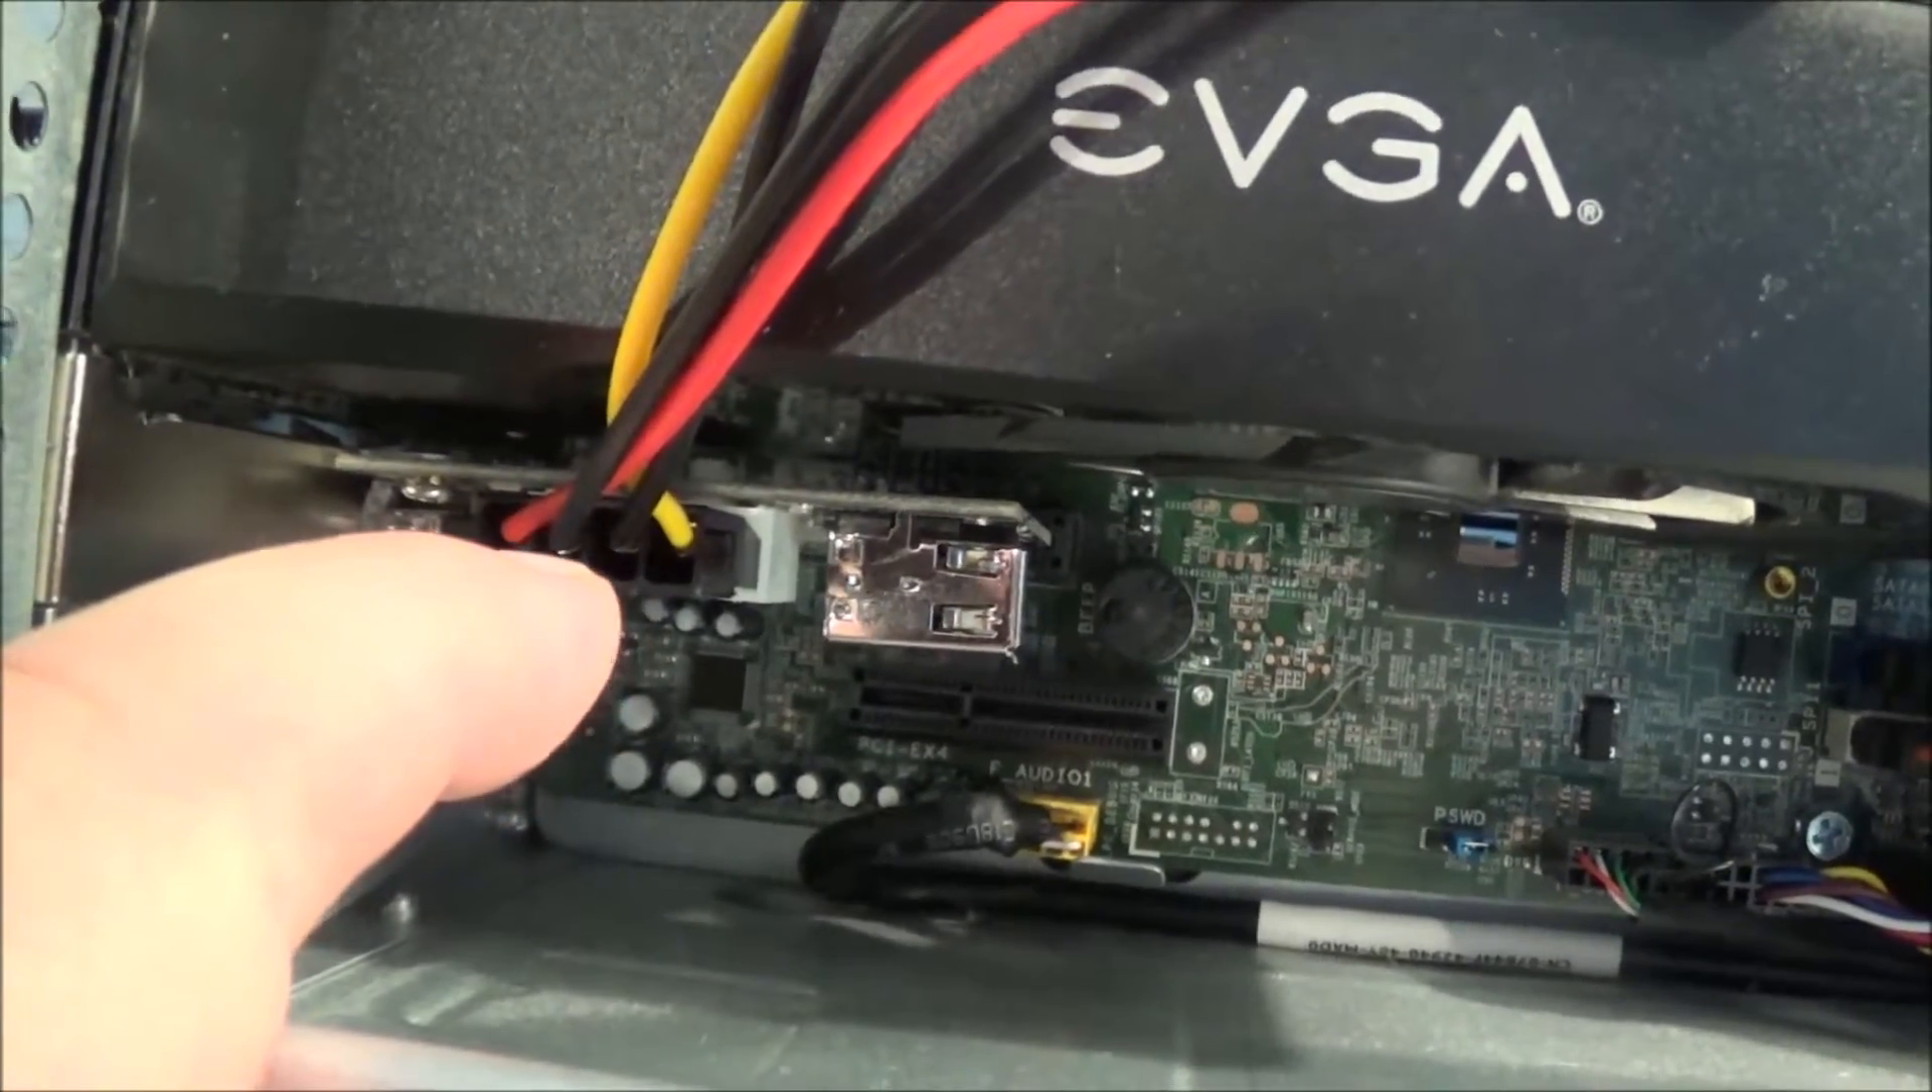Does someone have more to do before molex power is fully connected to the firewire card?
No.